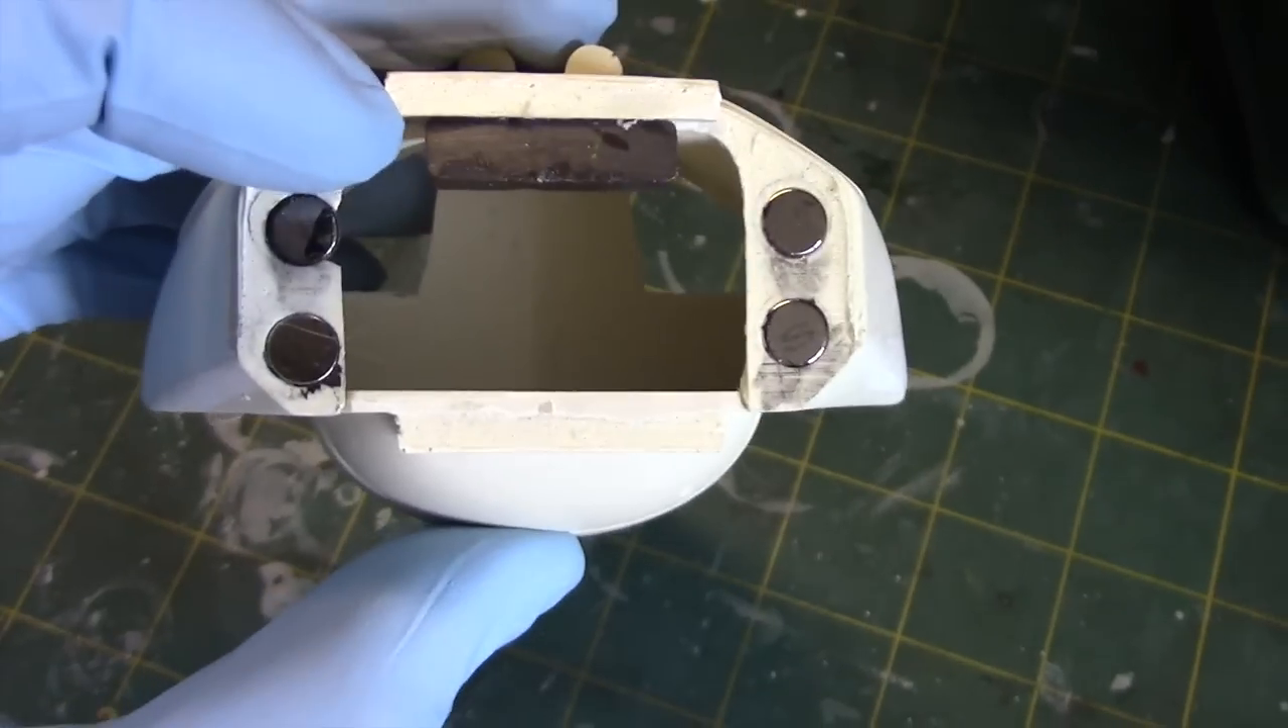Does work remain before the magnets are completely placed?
No.